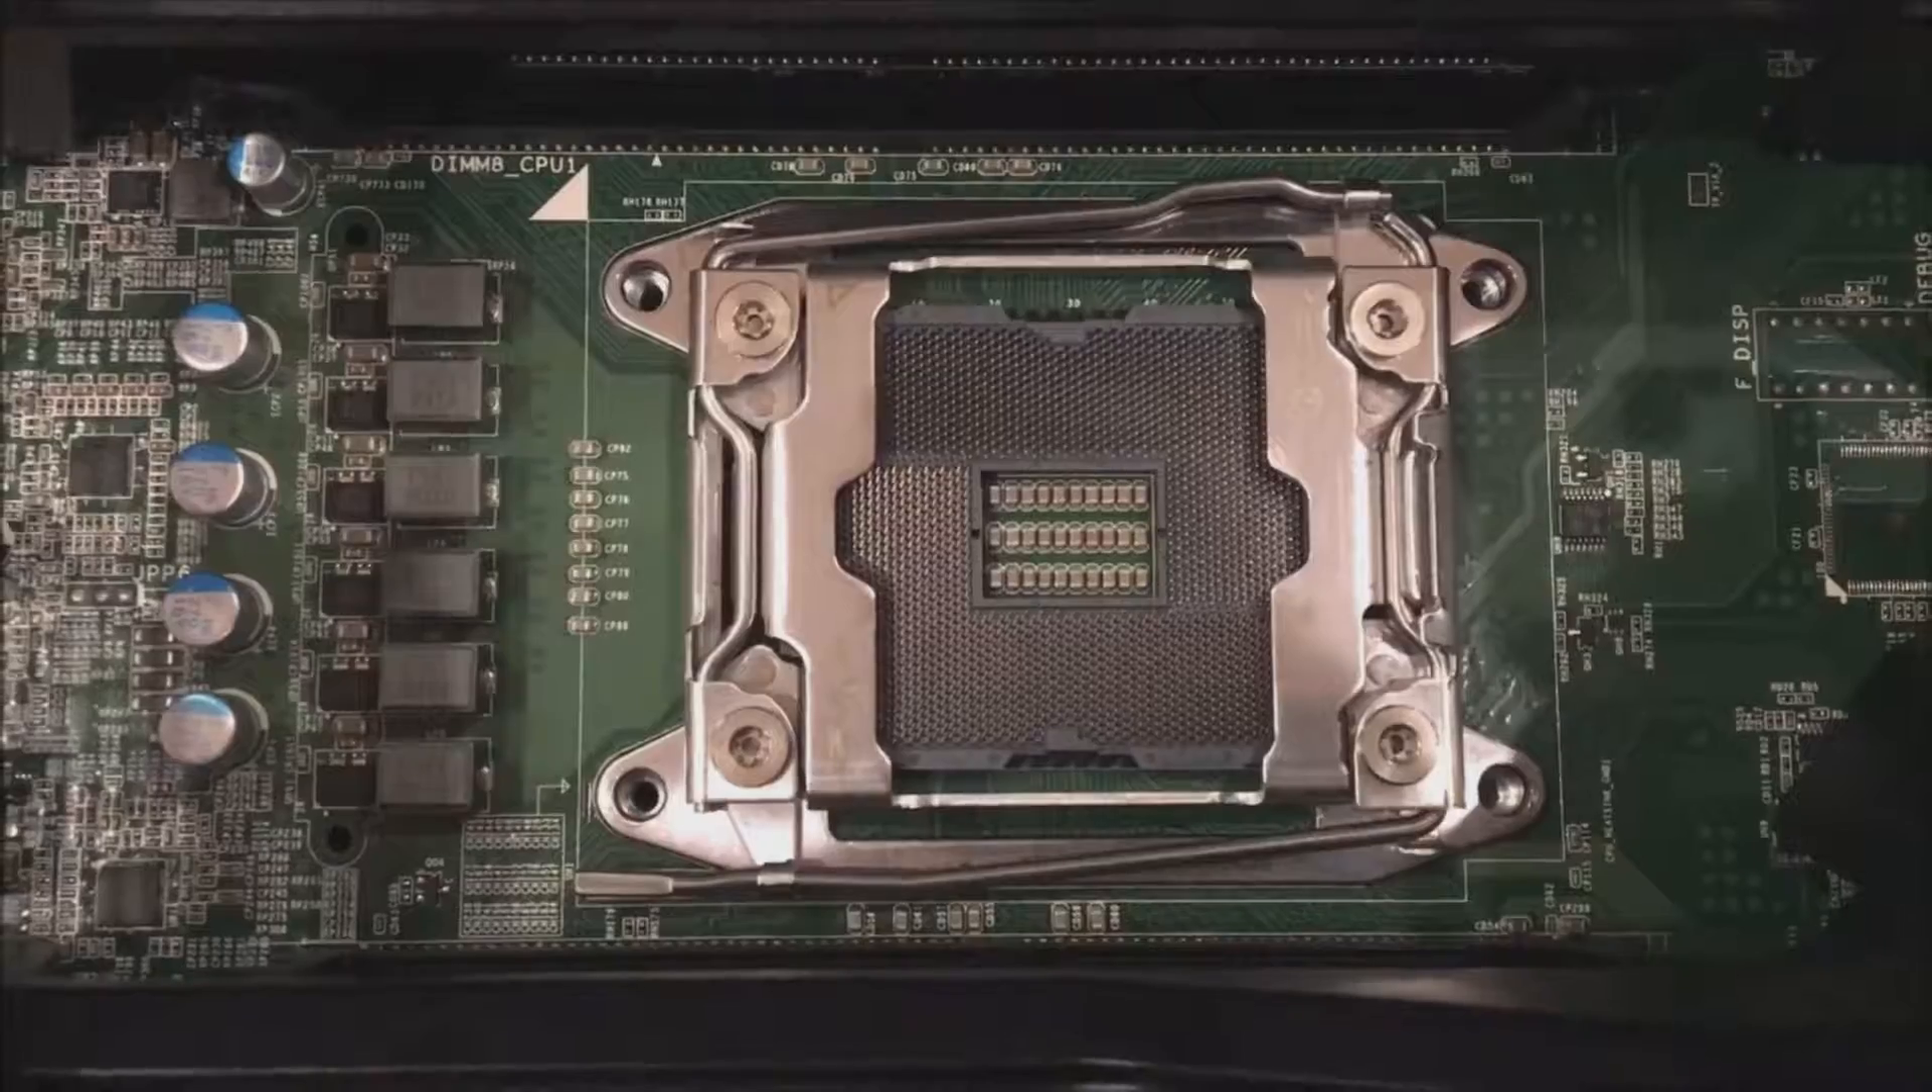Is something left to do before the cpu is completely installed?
Yes.